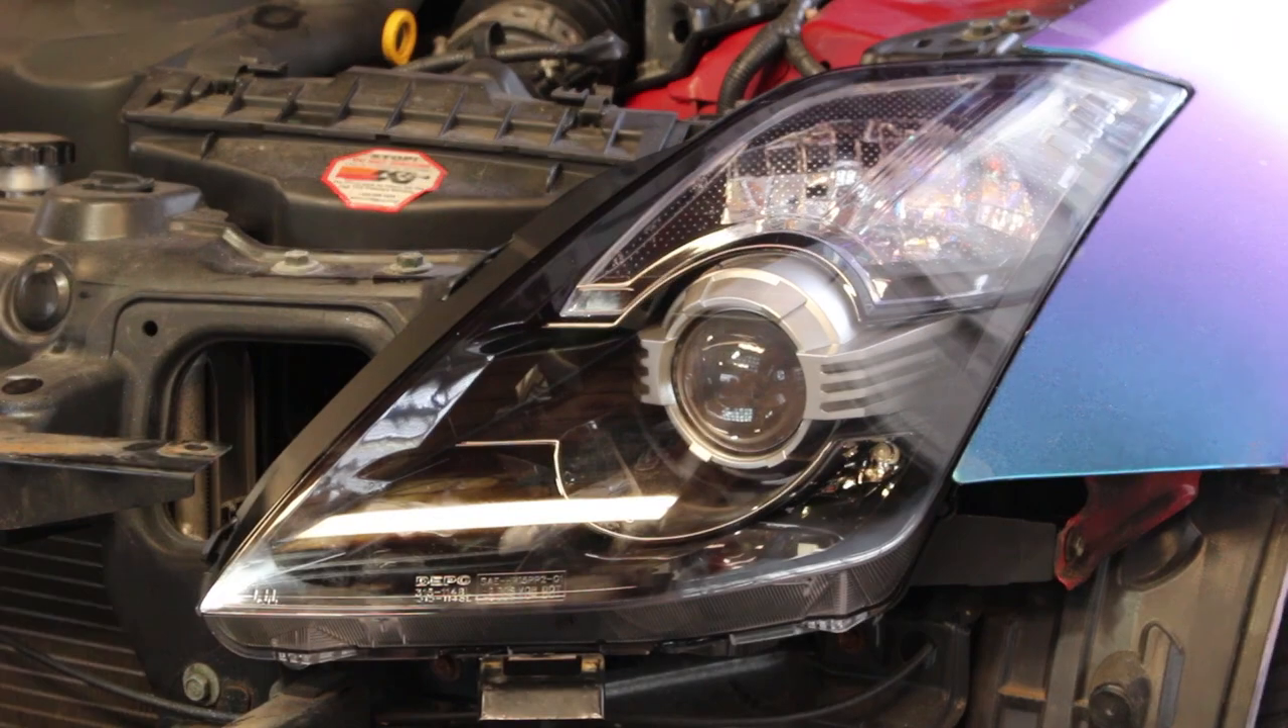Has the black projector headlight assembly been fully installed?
Yes.